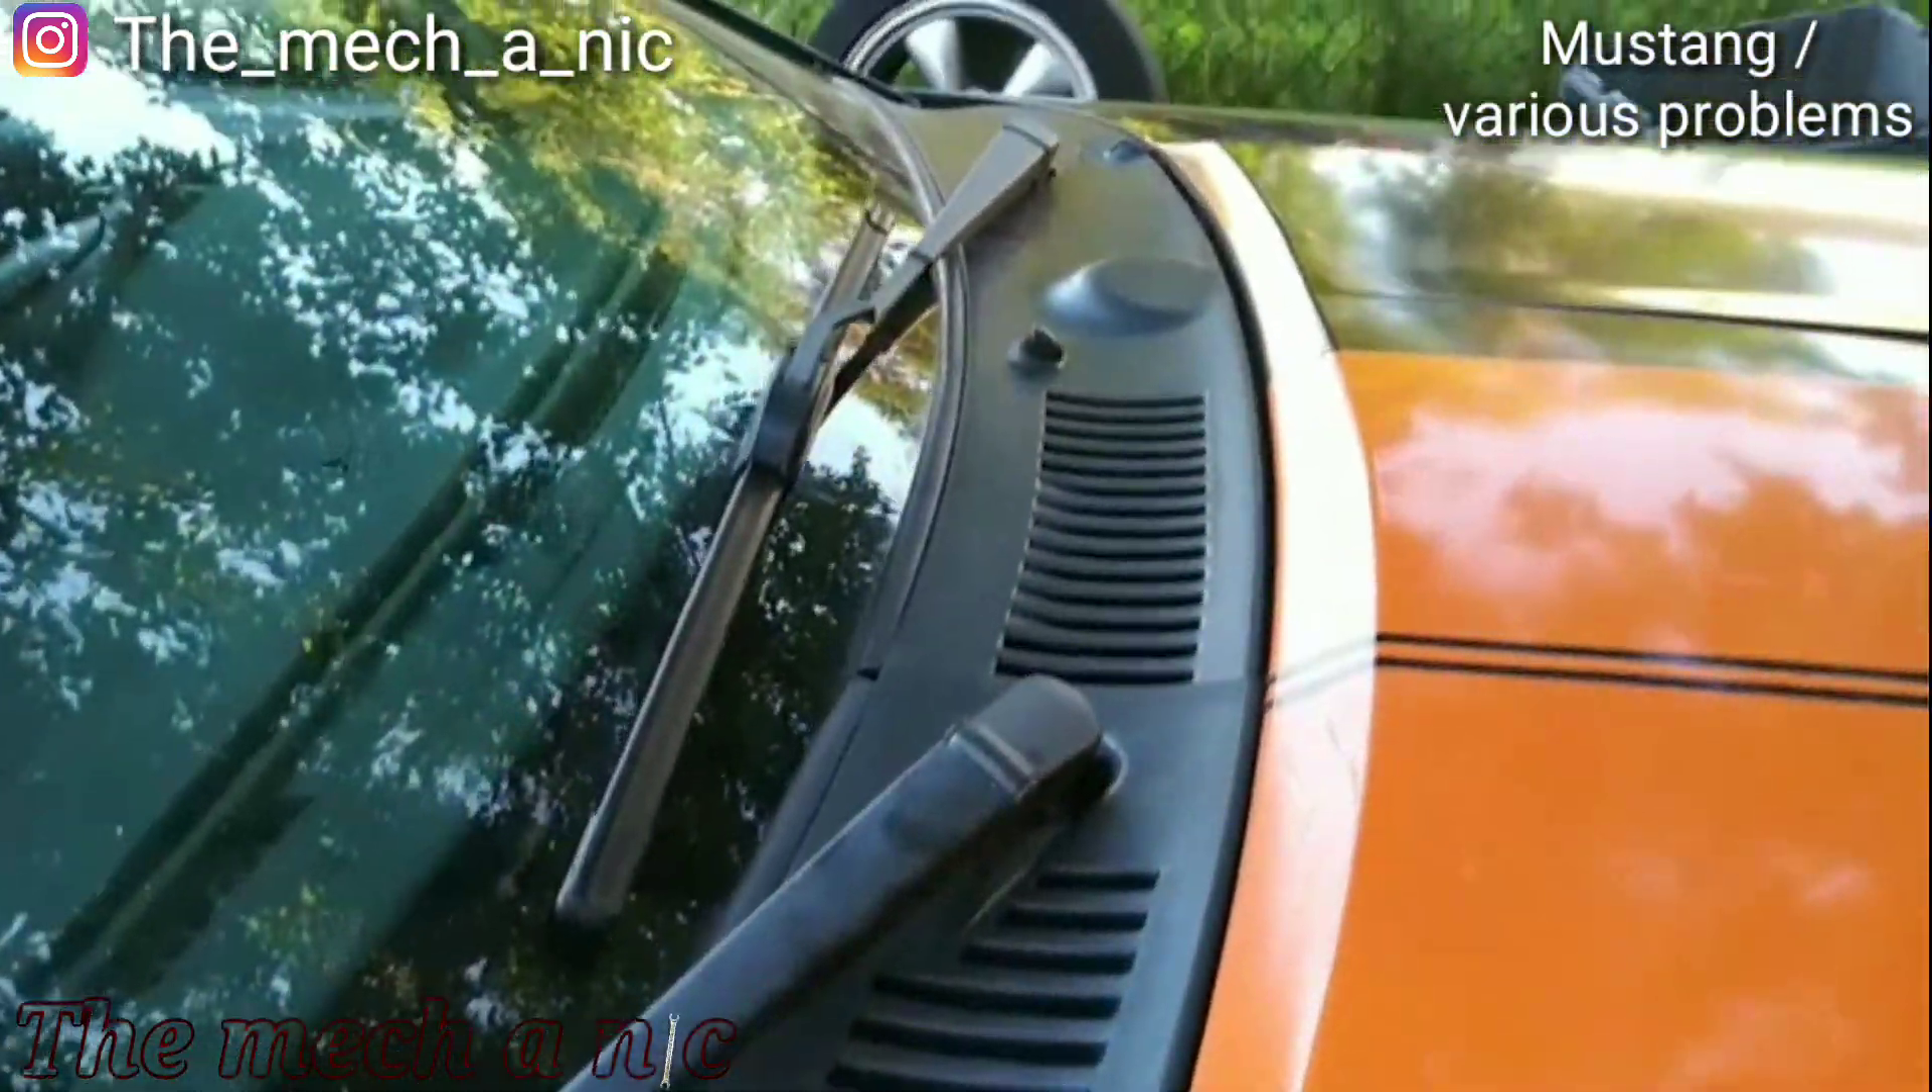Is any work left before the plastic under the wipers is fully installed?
No.